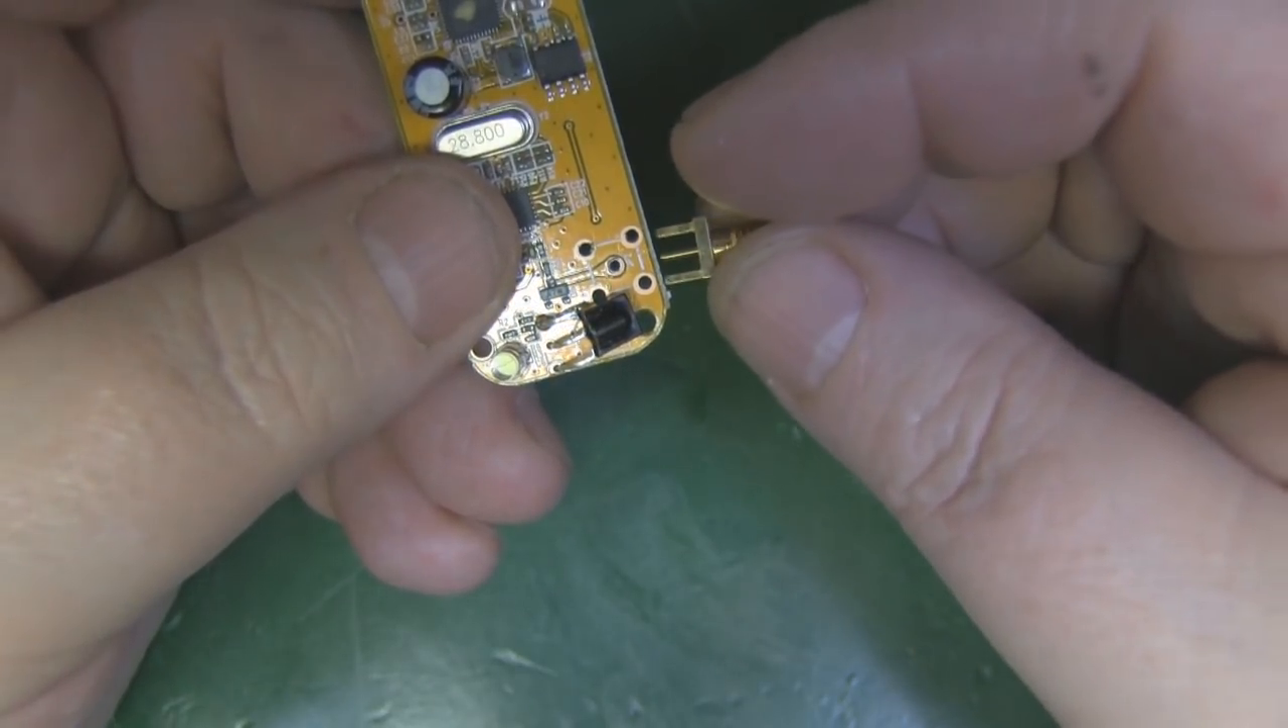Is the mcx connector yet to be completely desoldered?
No.